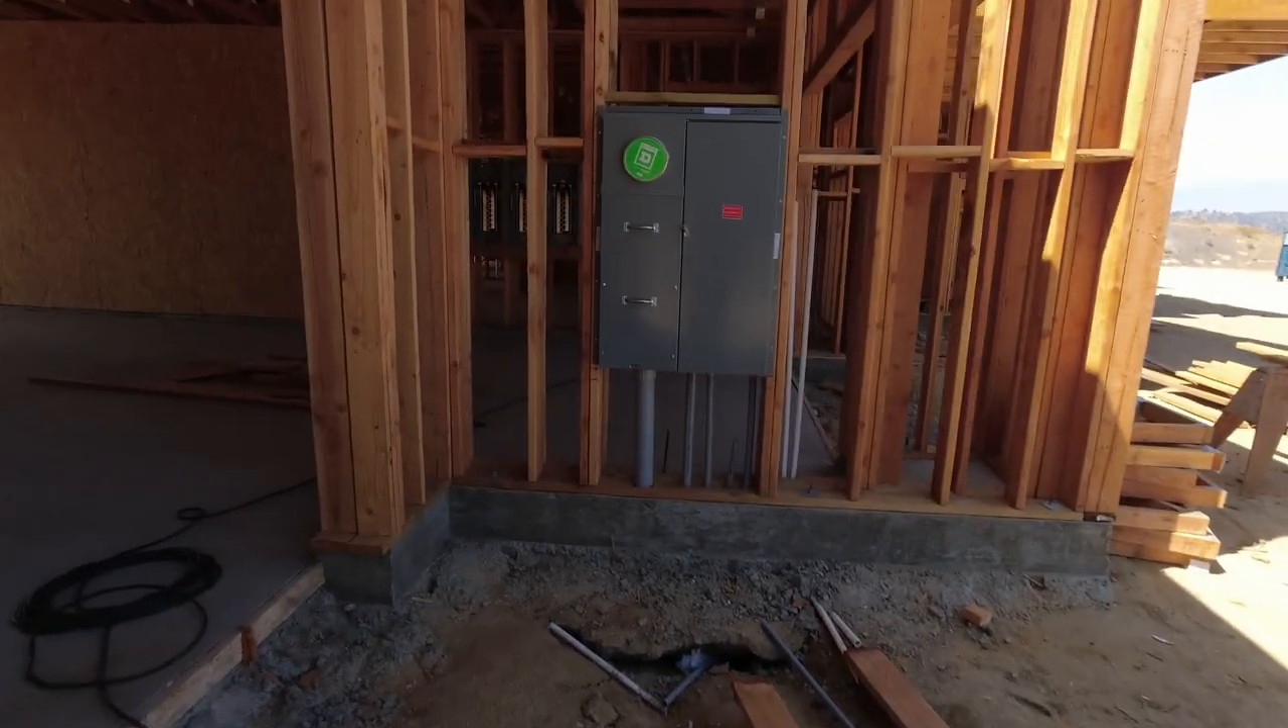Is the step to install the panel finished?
Yes.